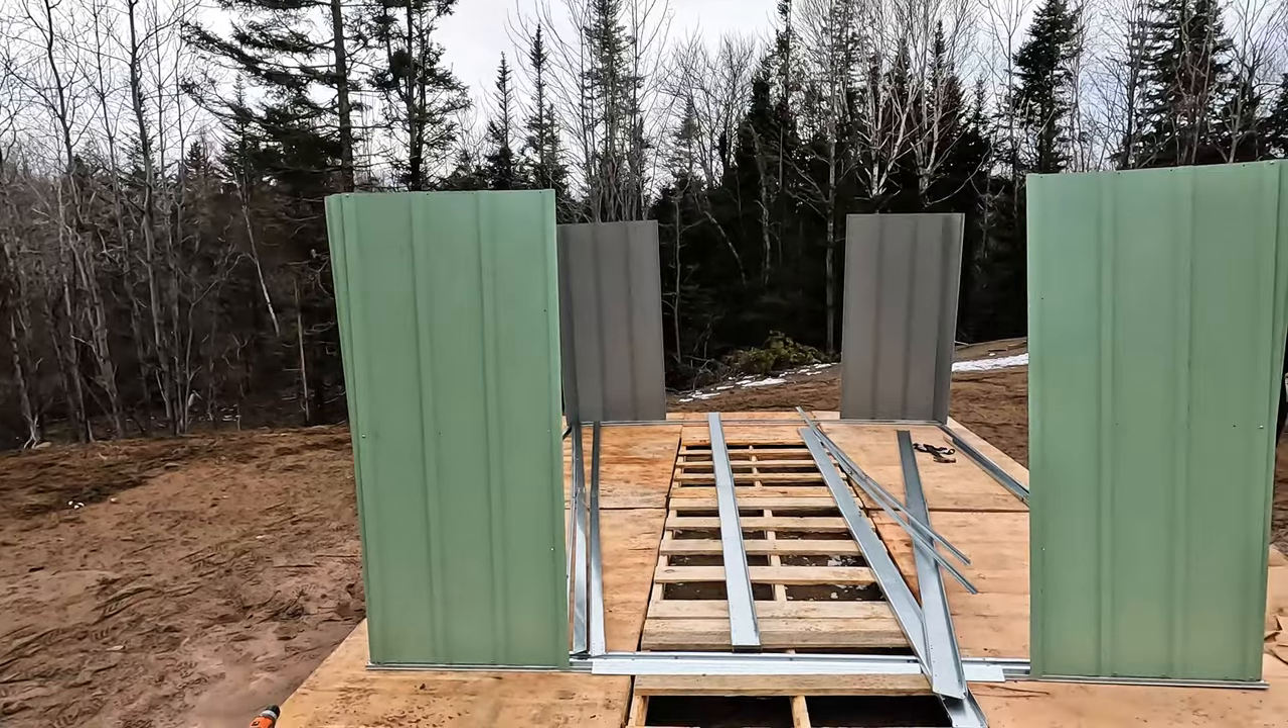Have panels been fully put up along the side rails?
No.